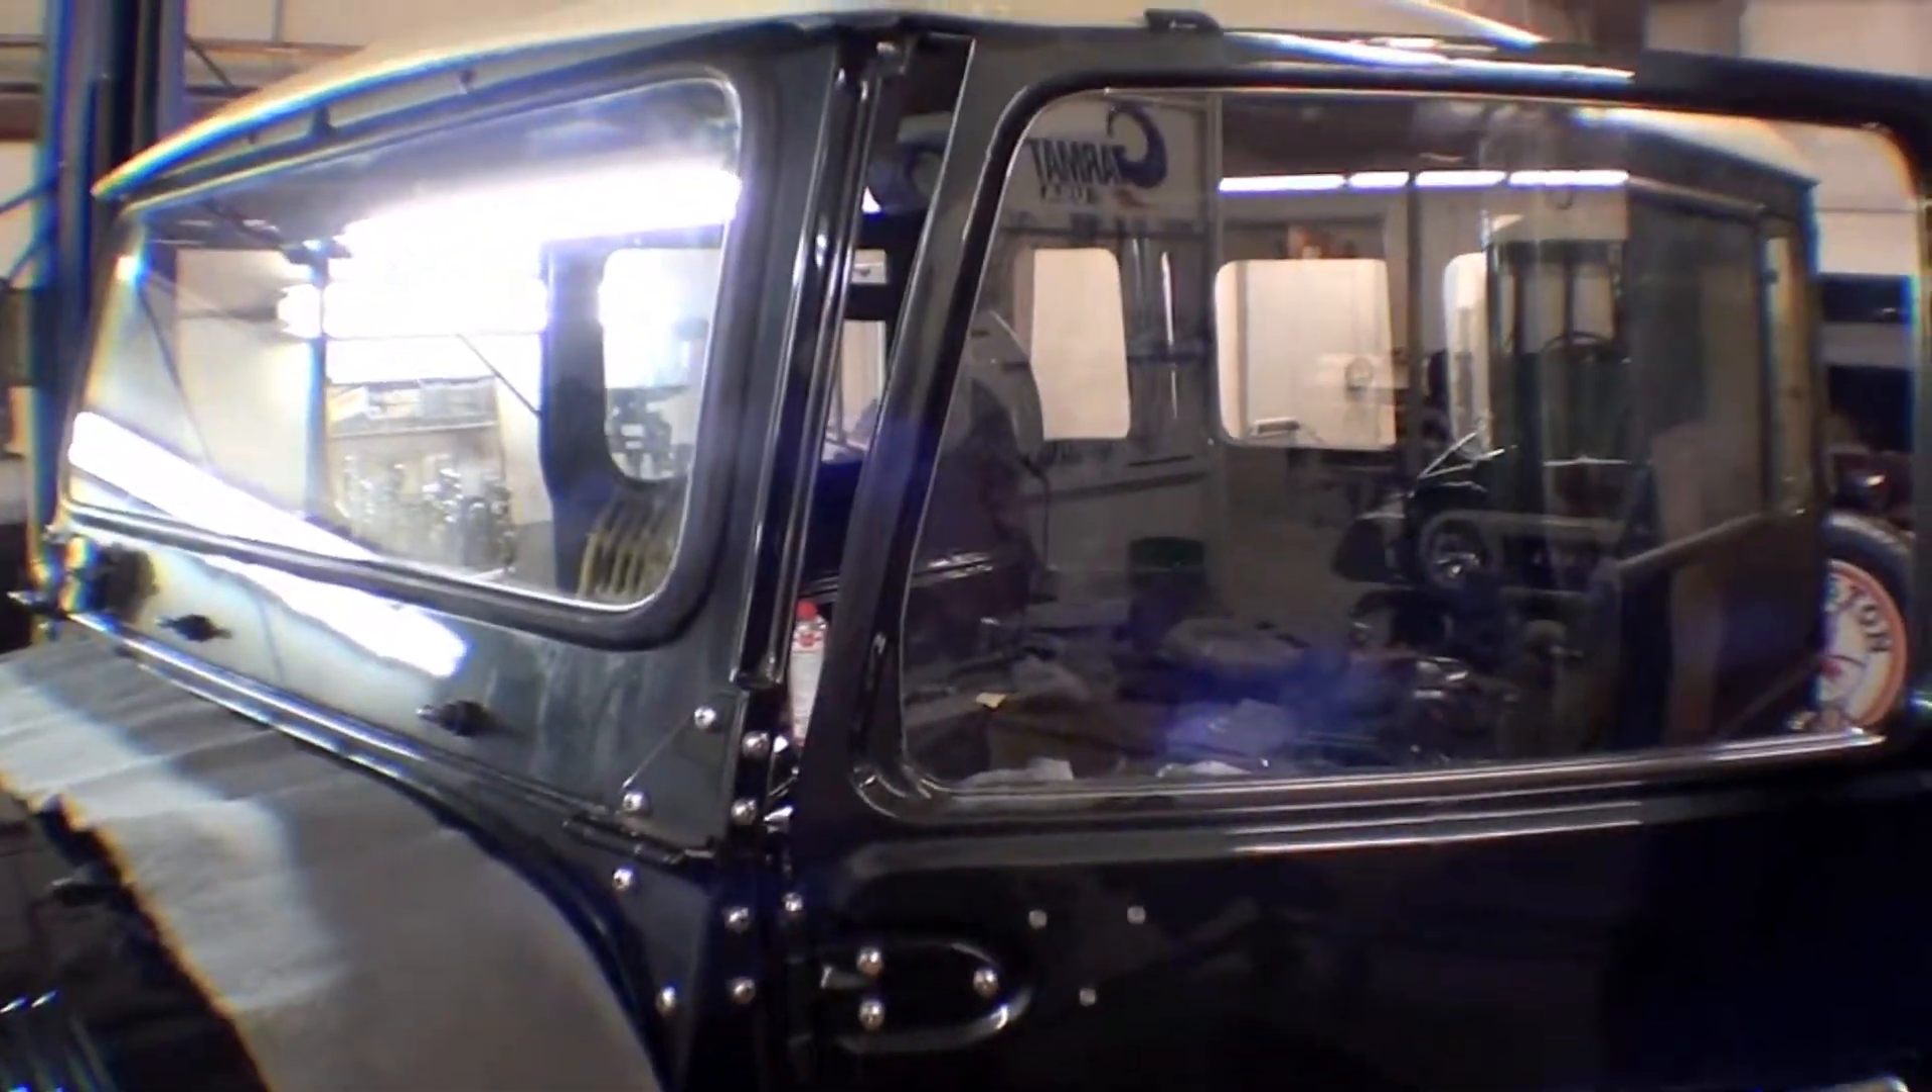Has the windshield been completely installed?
Yes.